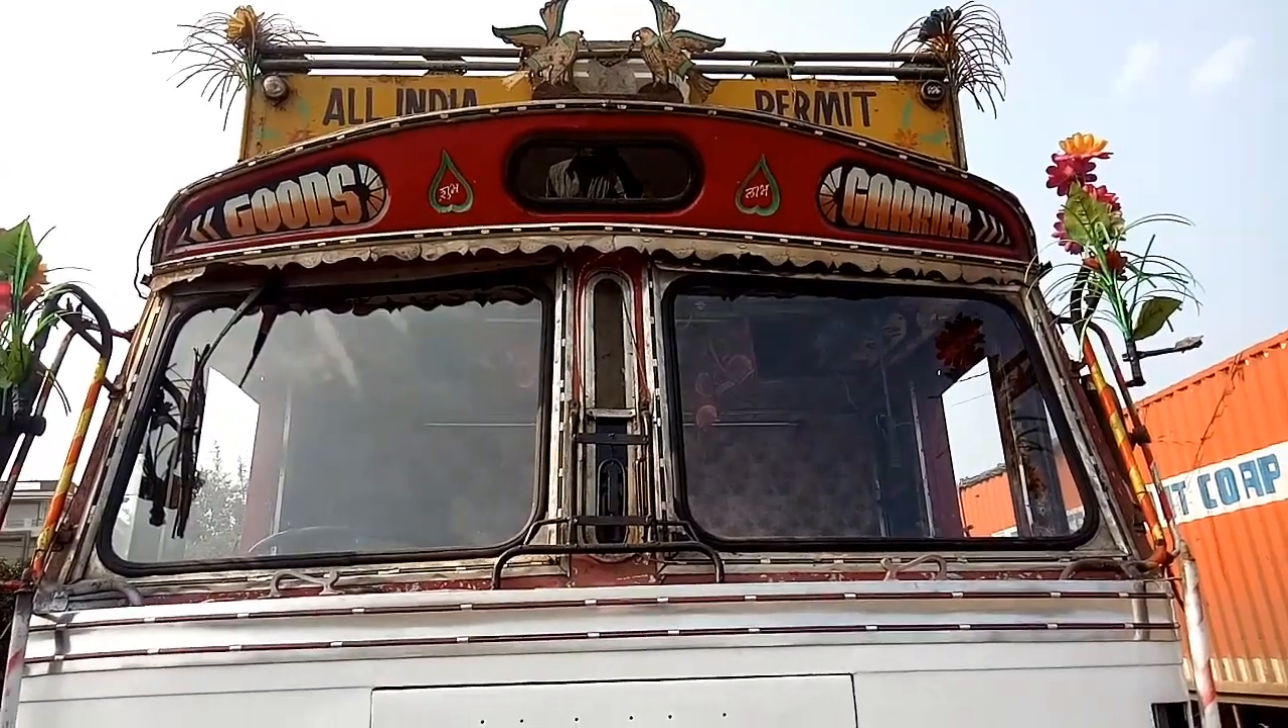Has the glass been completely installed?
Yes.